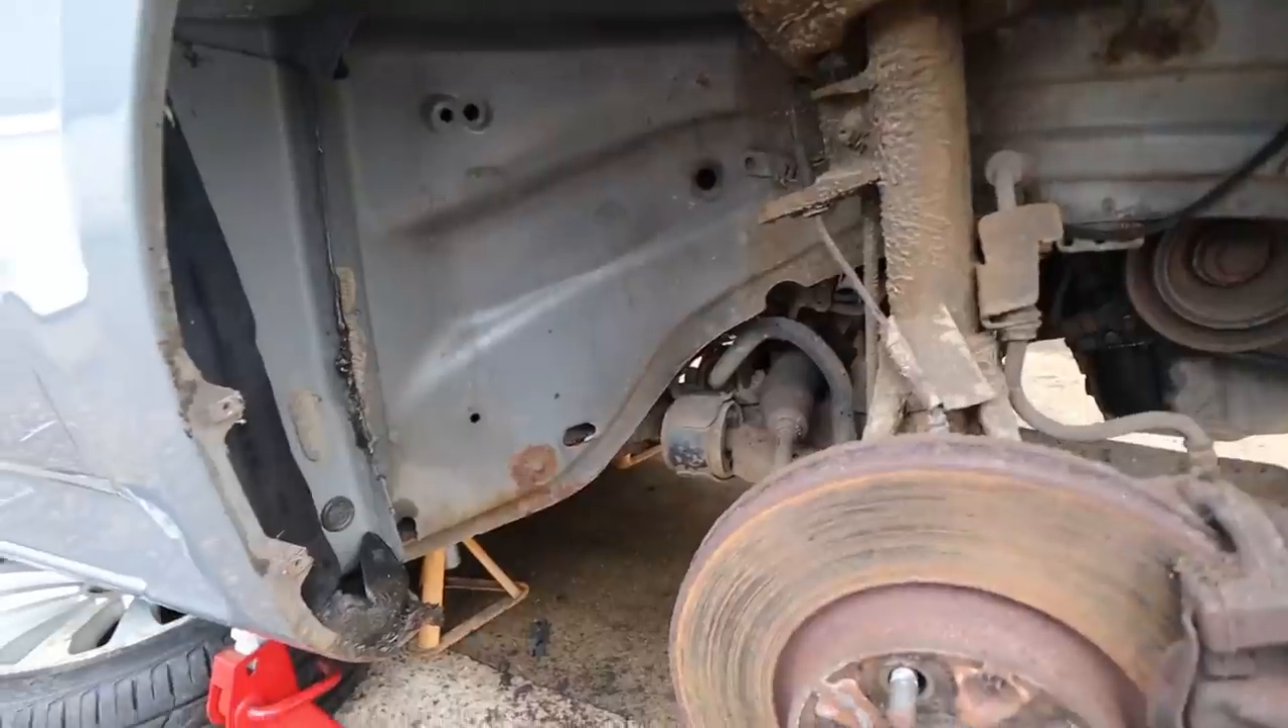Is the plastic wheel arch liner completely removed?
Yes.